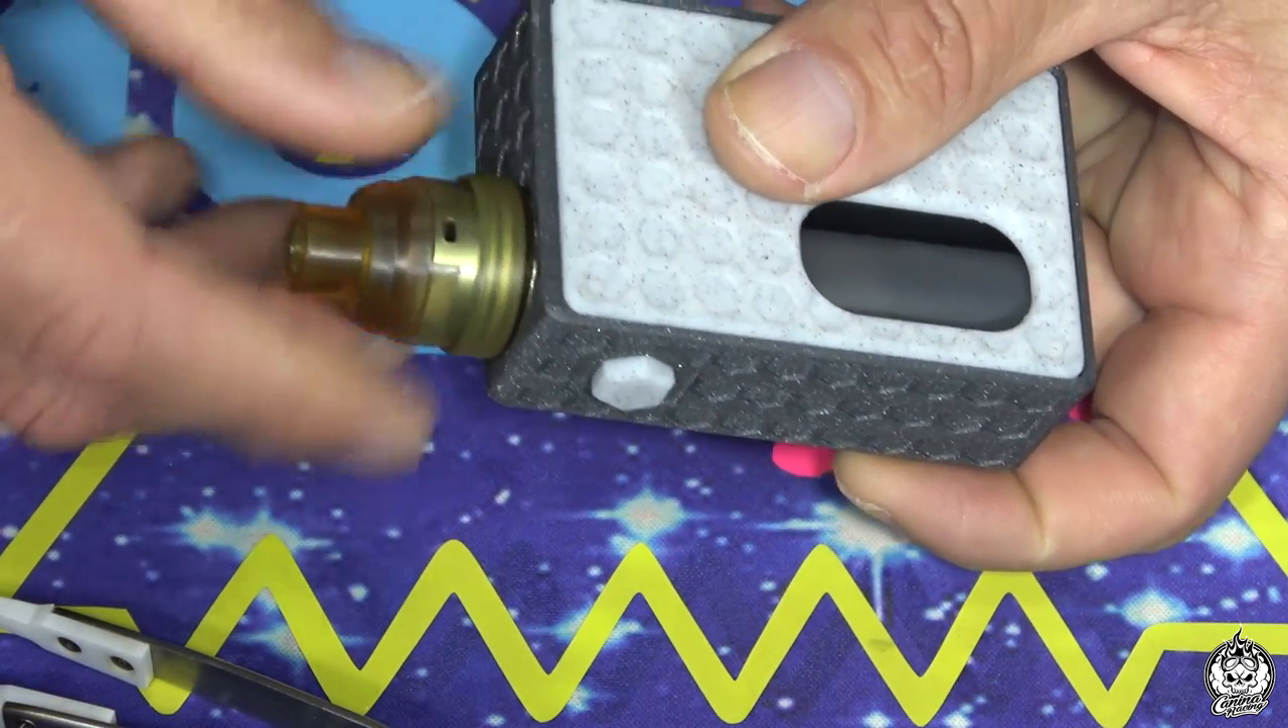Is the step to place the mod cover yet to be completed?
No.